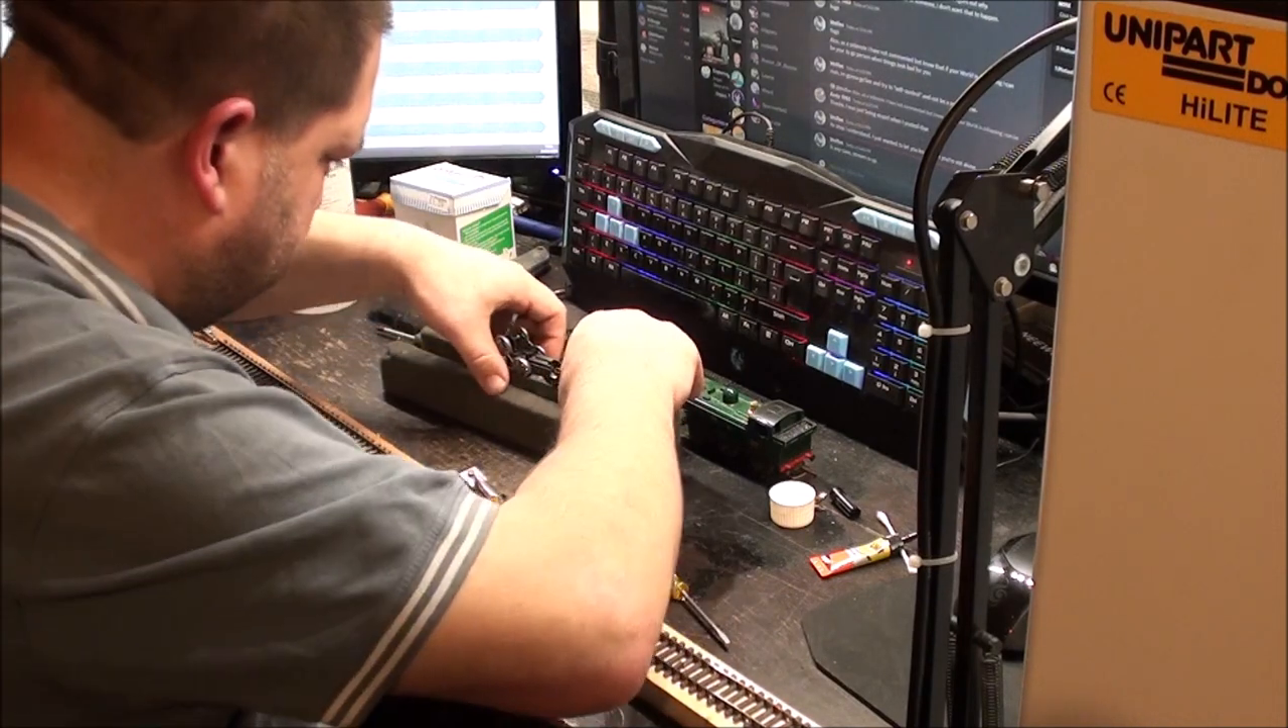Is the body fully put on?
No.